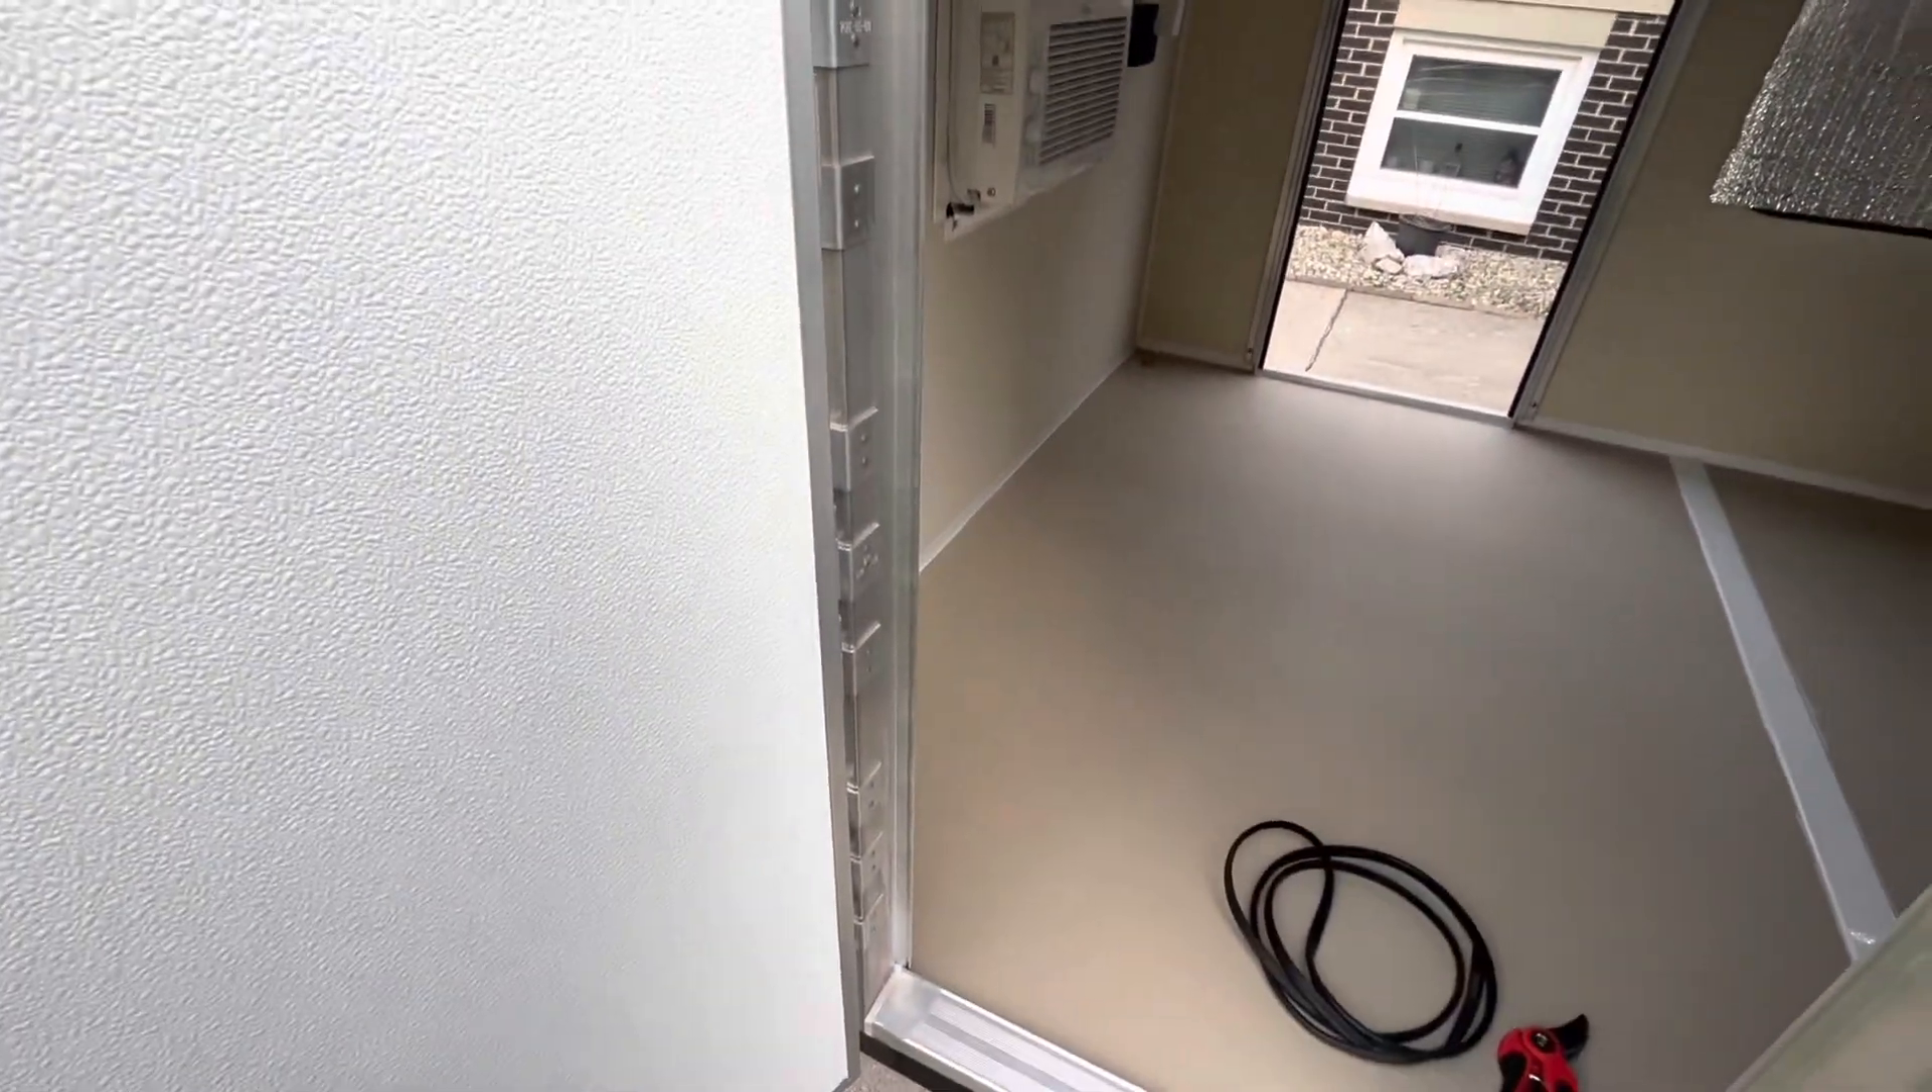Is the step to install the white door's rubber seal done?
No.